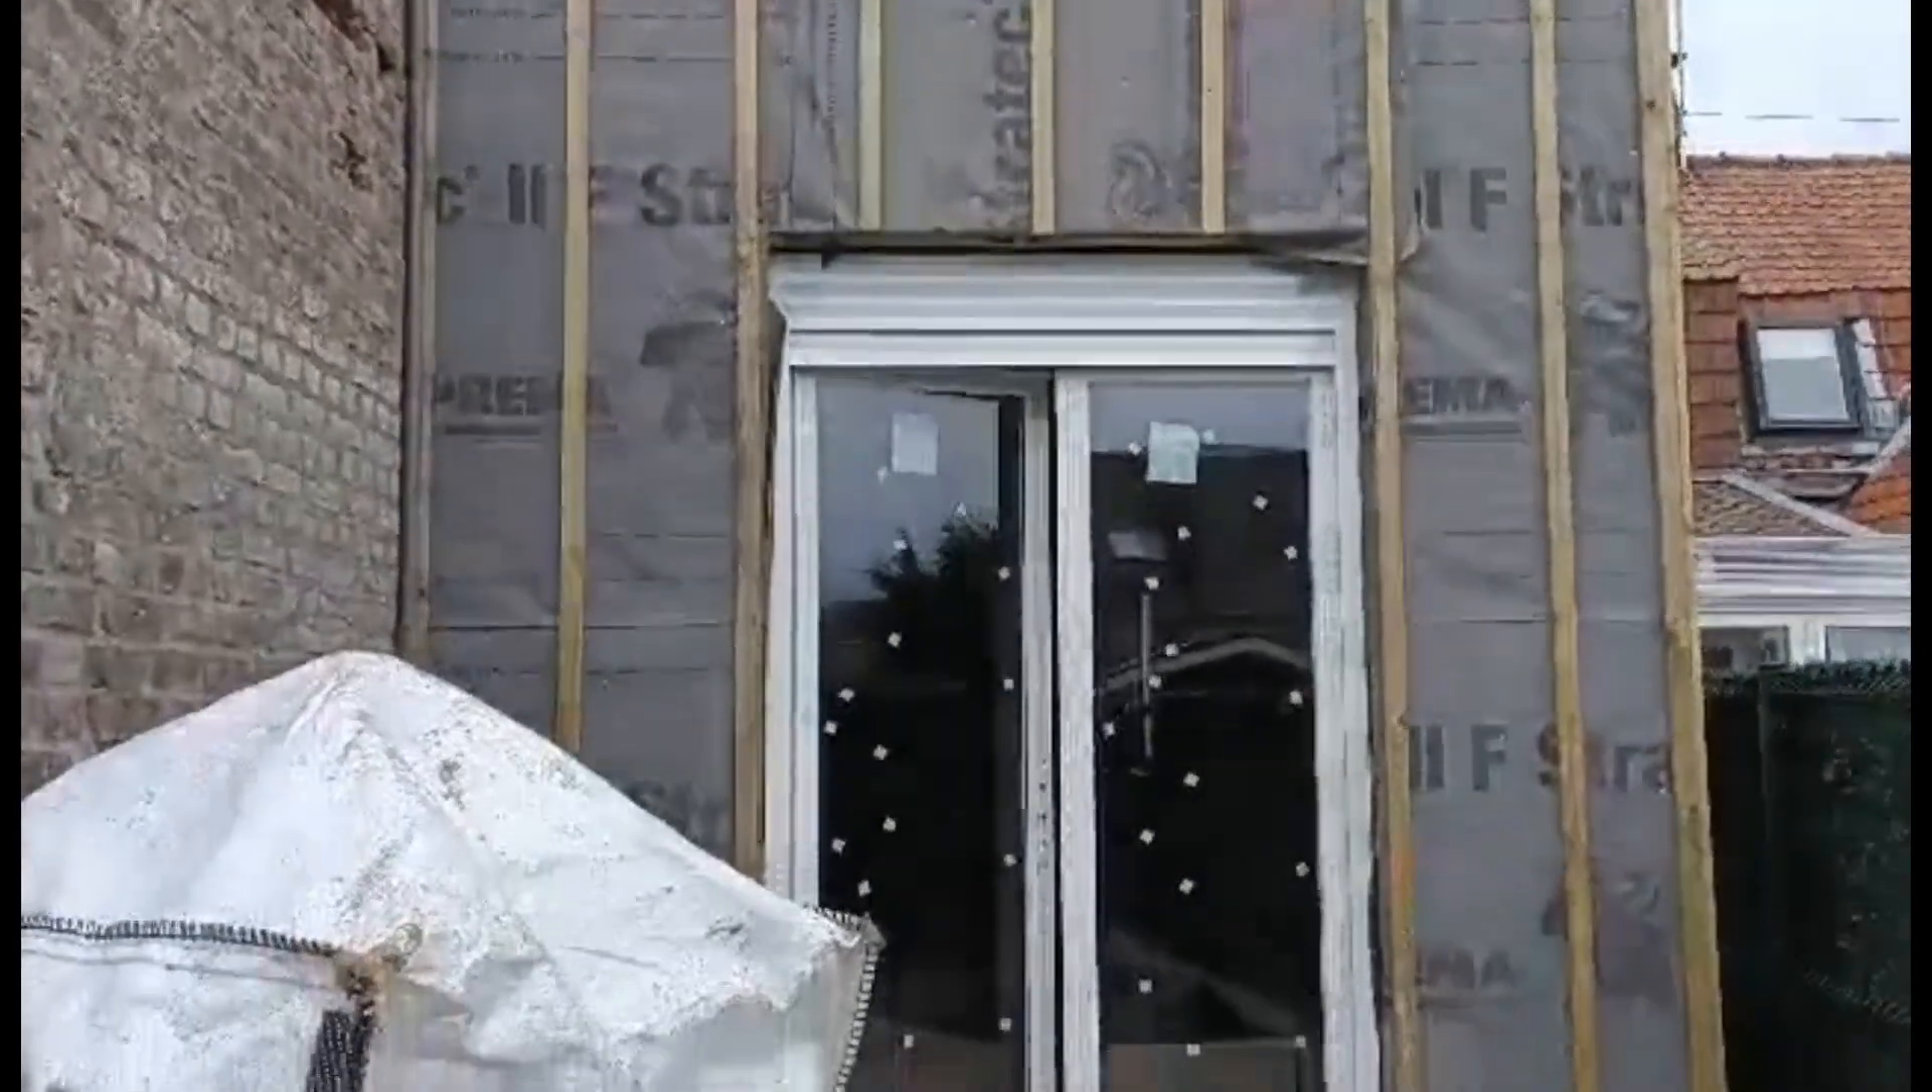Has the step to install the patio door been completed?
Yes.